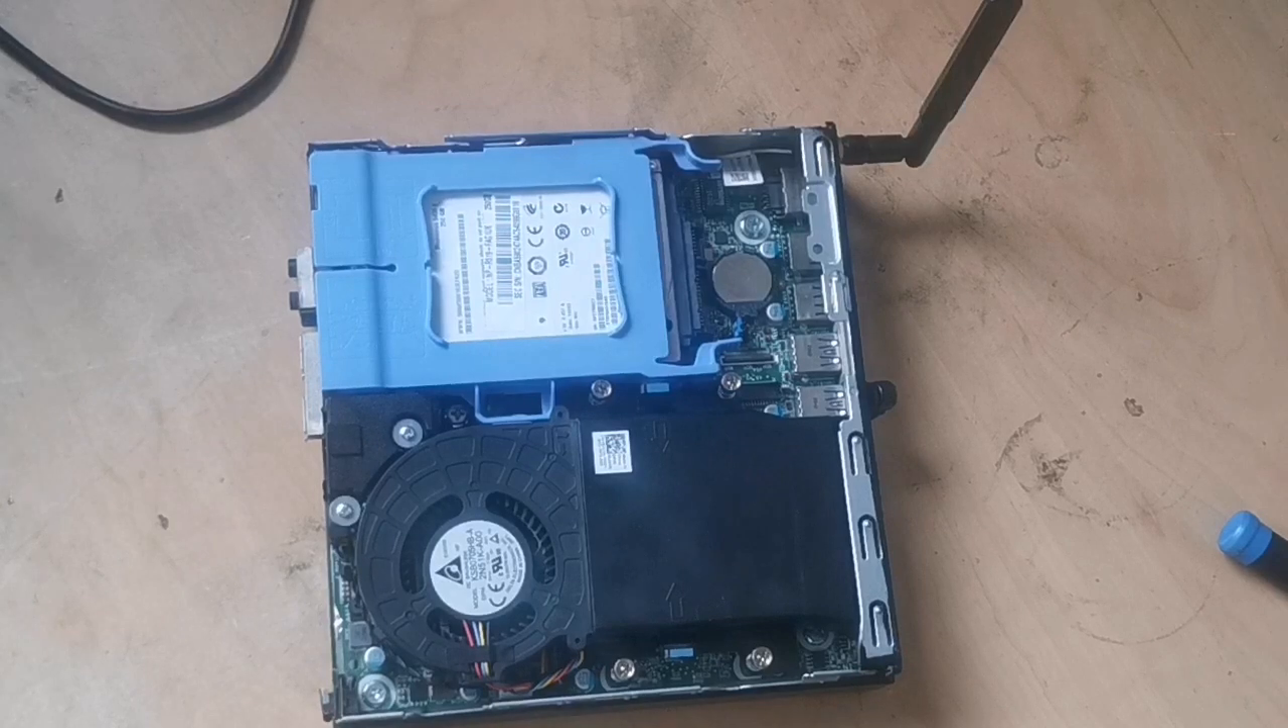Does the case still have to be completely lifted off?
No.